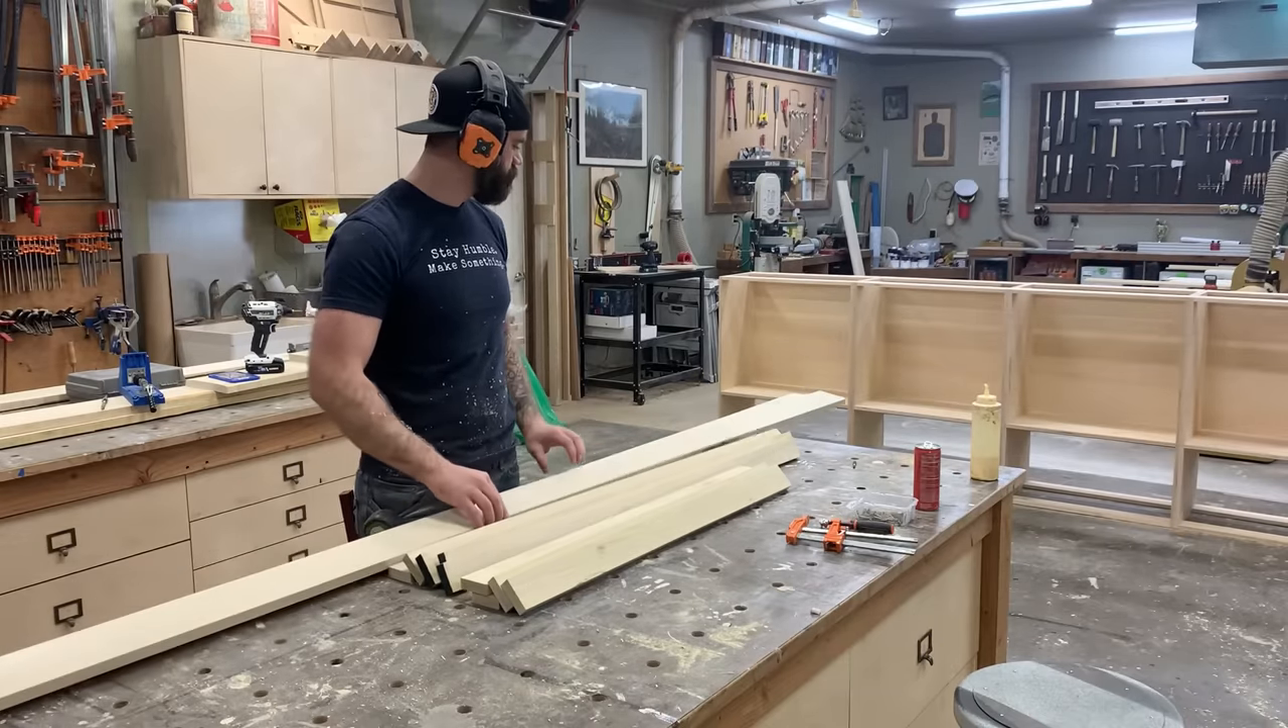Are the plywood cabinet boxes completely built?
Yes.